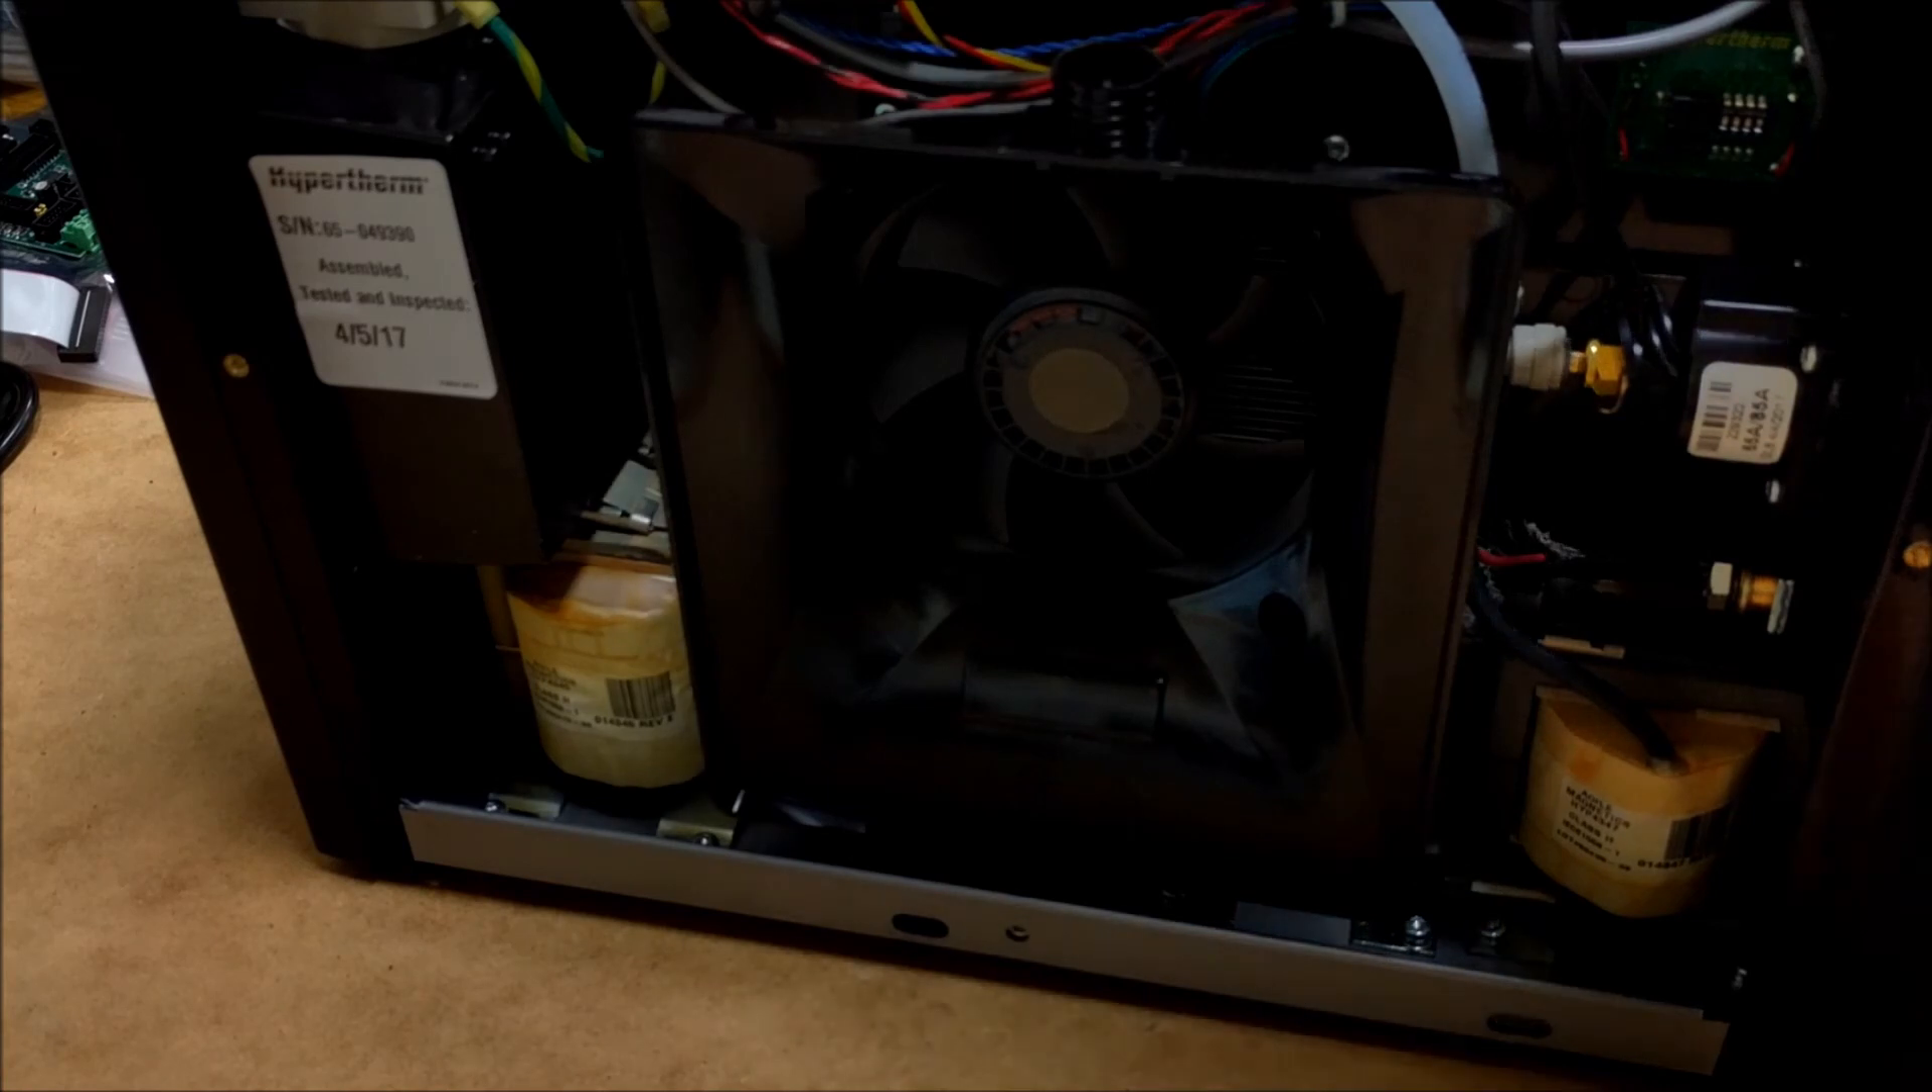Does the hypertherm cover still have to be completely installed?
Yes.